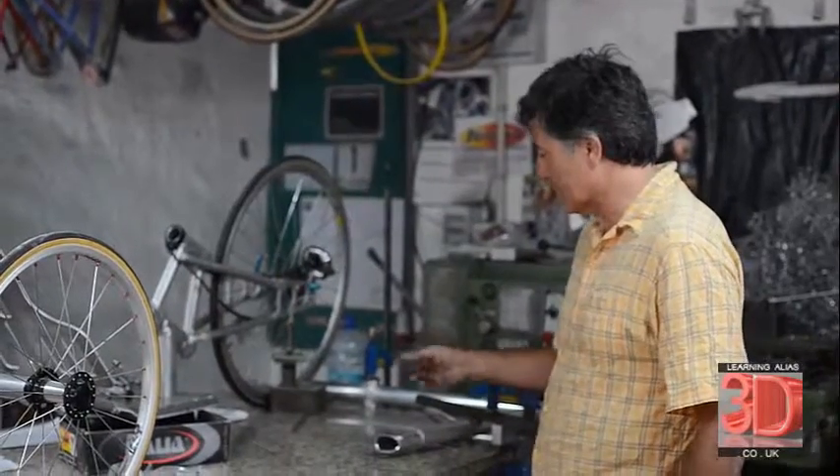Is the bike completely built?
No.